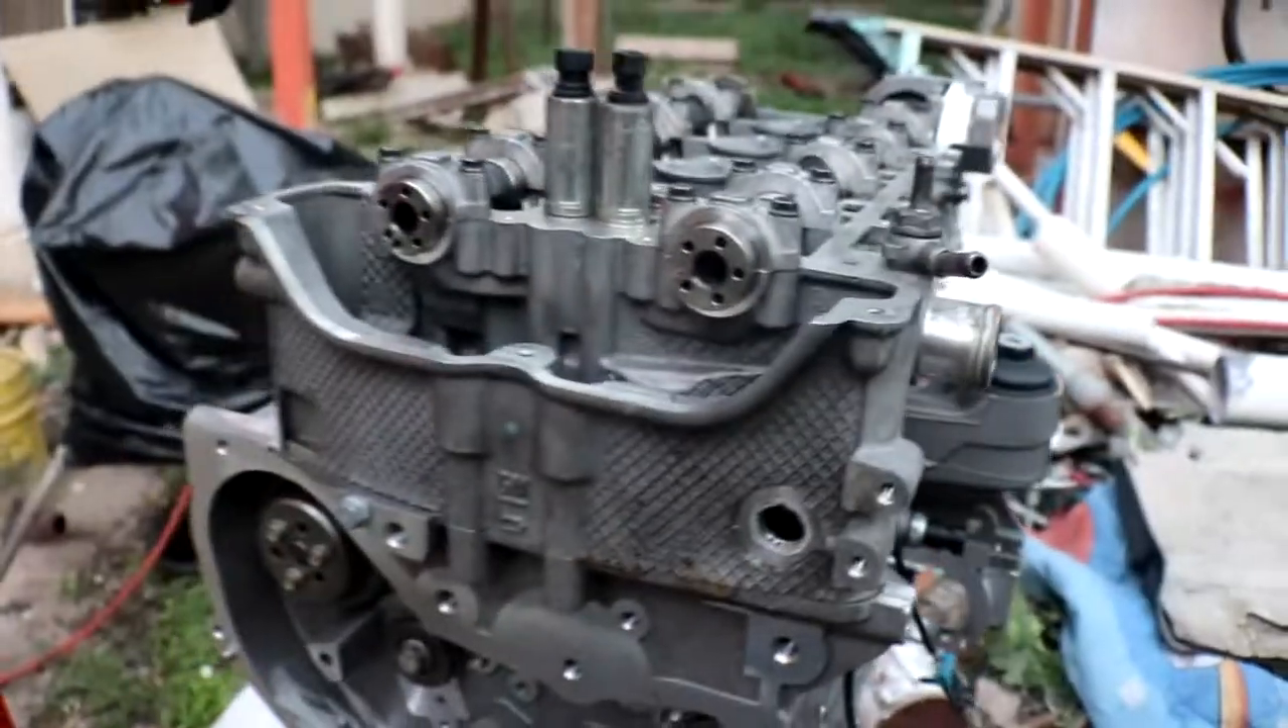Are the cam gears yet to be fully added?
Yes.